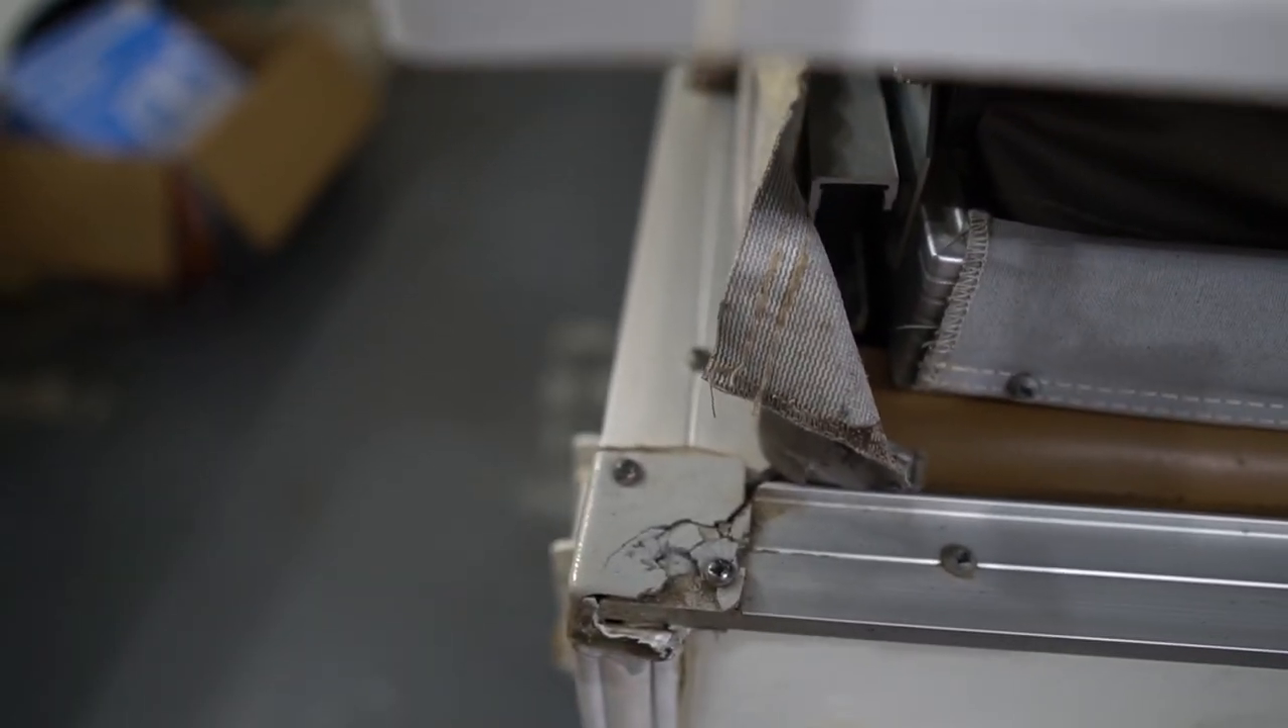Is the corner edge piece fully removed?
No.